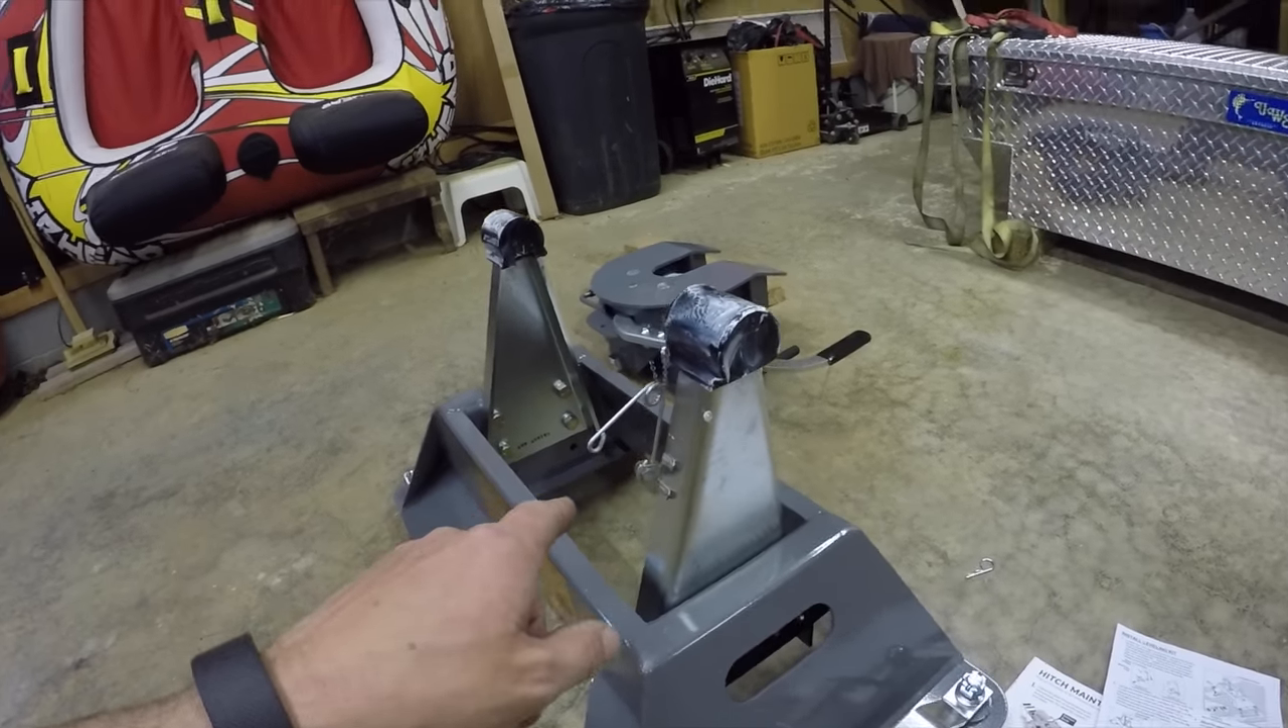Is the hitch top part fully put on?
No.